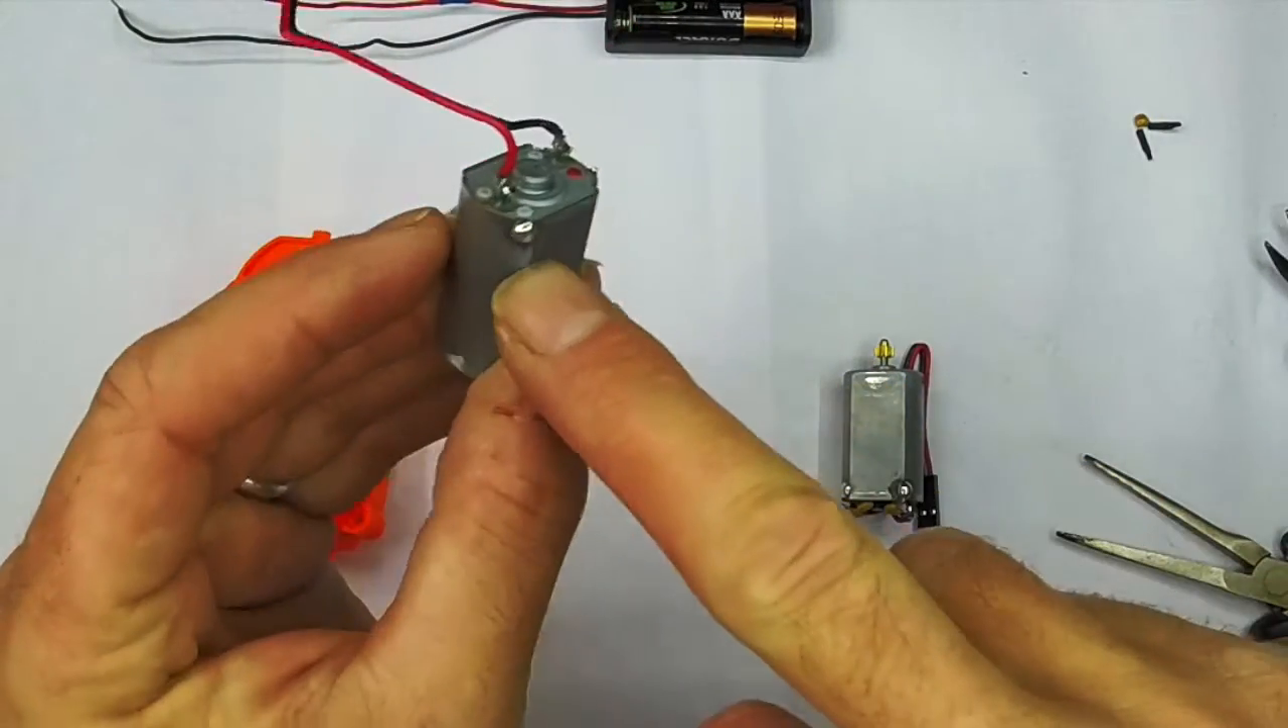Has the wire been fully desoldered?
No.